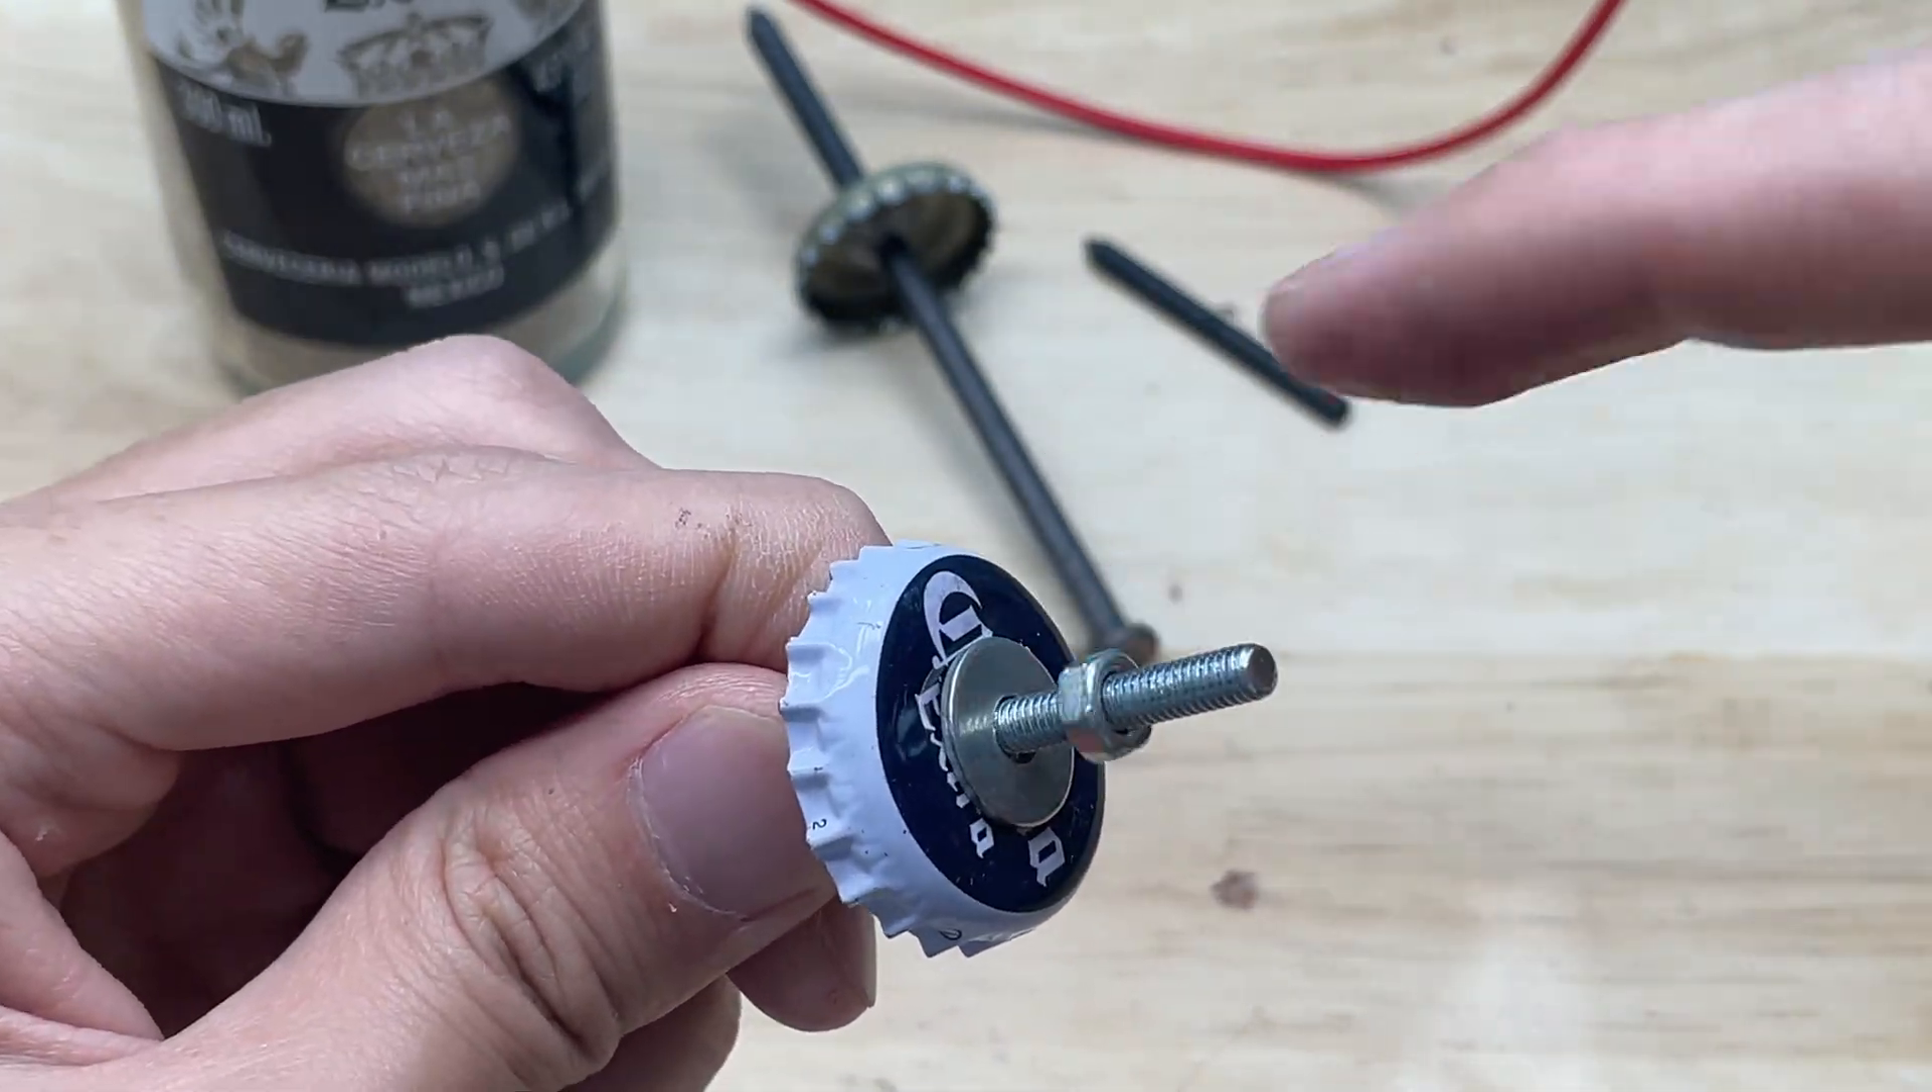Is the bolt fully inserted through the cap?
Yes.